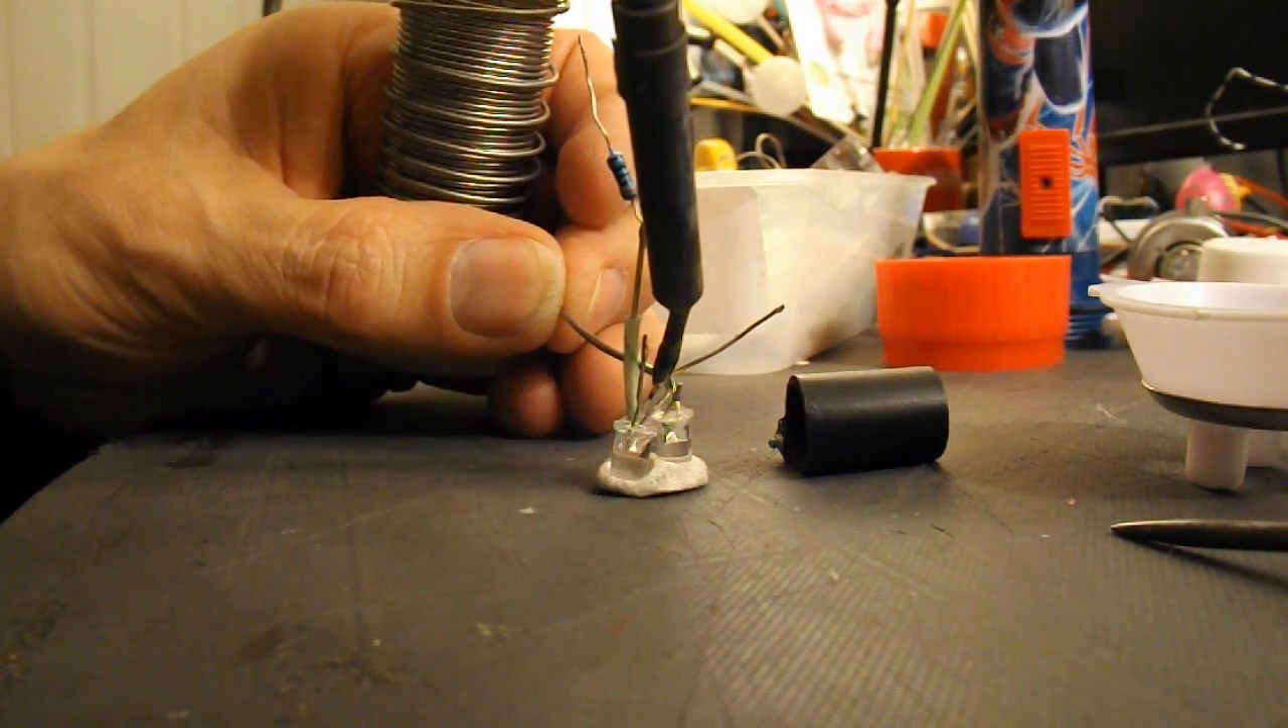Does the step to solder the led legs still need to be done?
Yes.